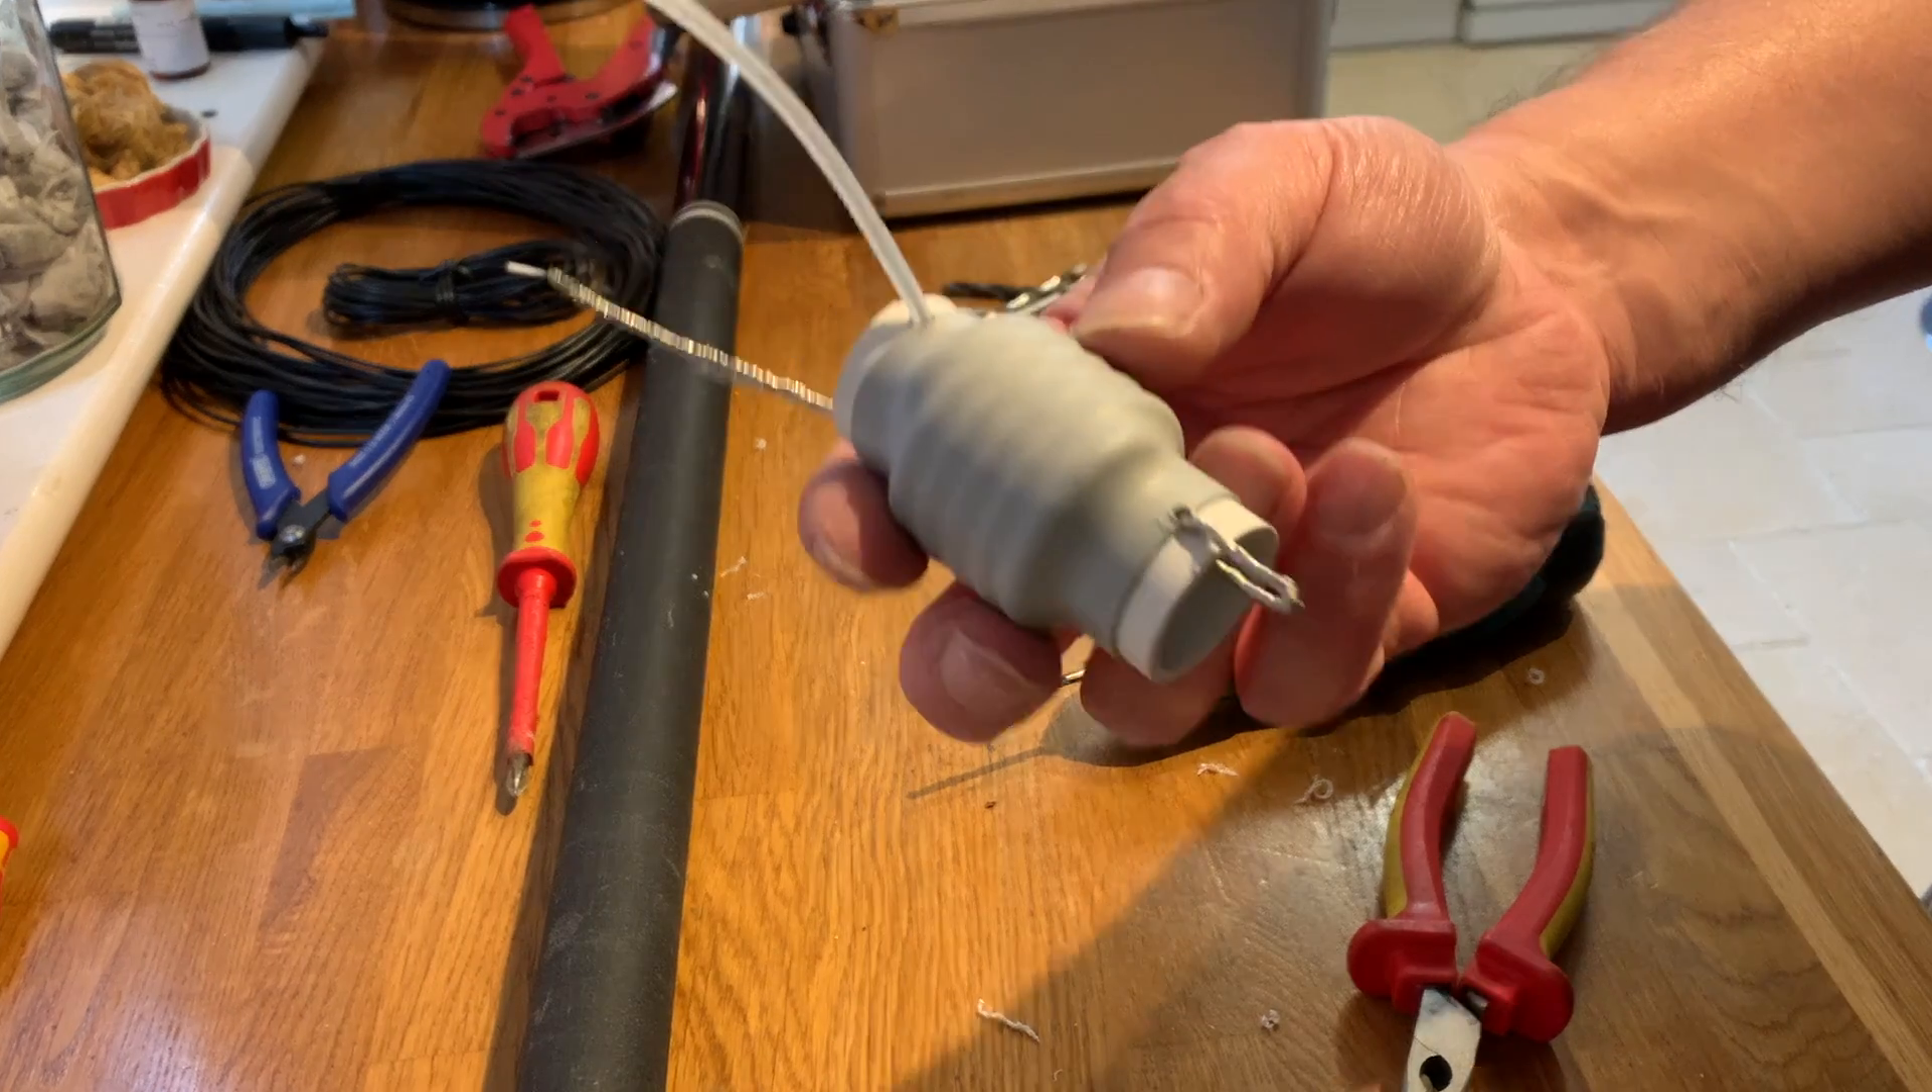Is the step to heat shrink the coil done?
Yes.